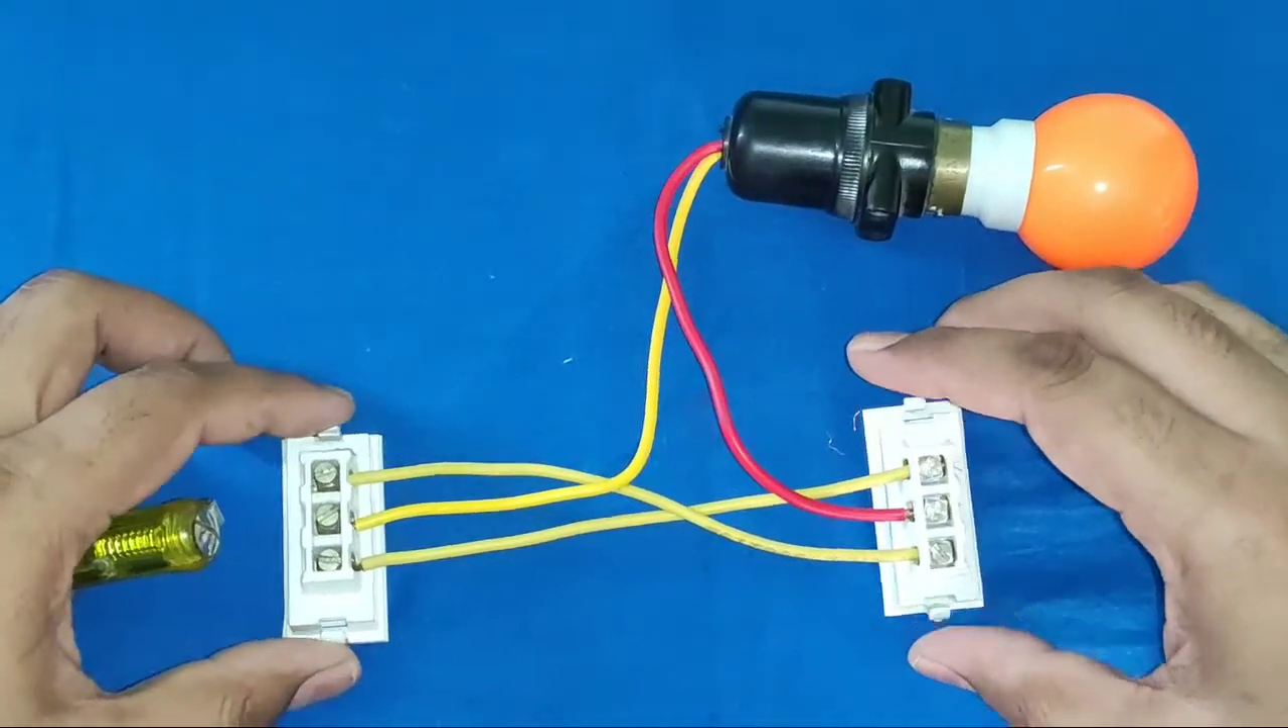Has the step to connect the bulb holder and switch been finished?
Yes.